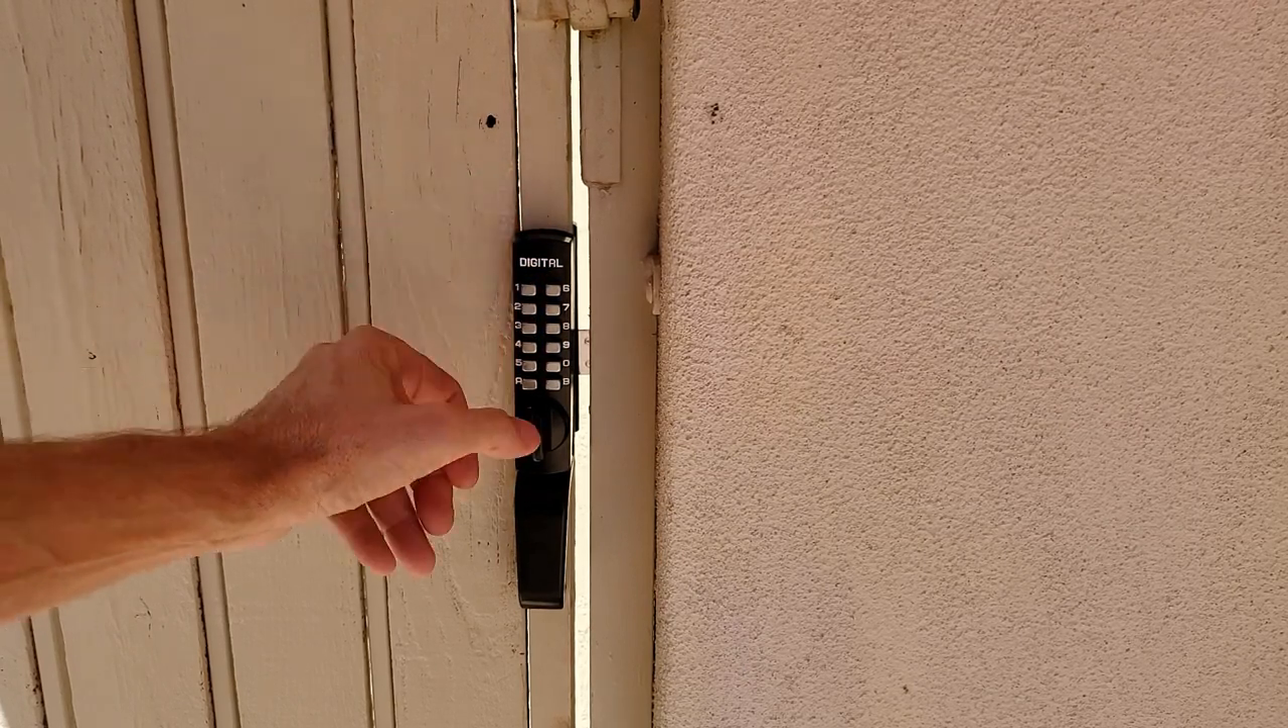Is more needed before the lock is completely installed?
No.